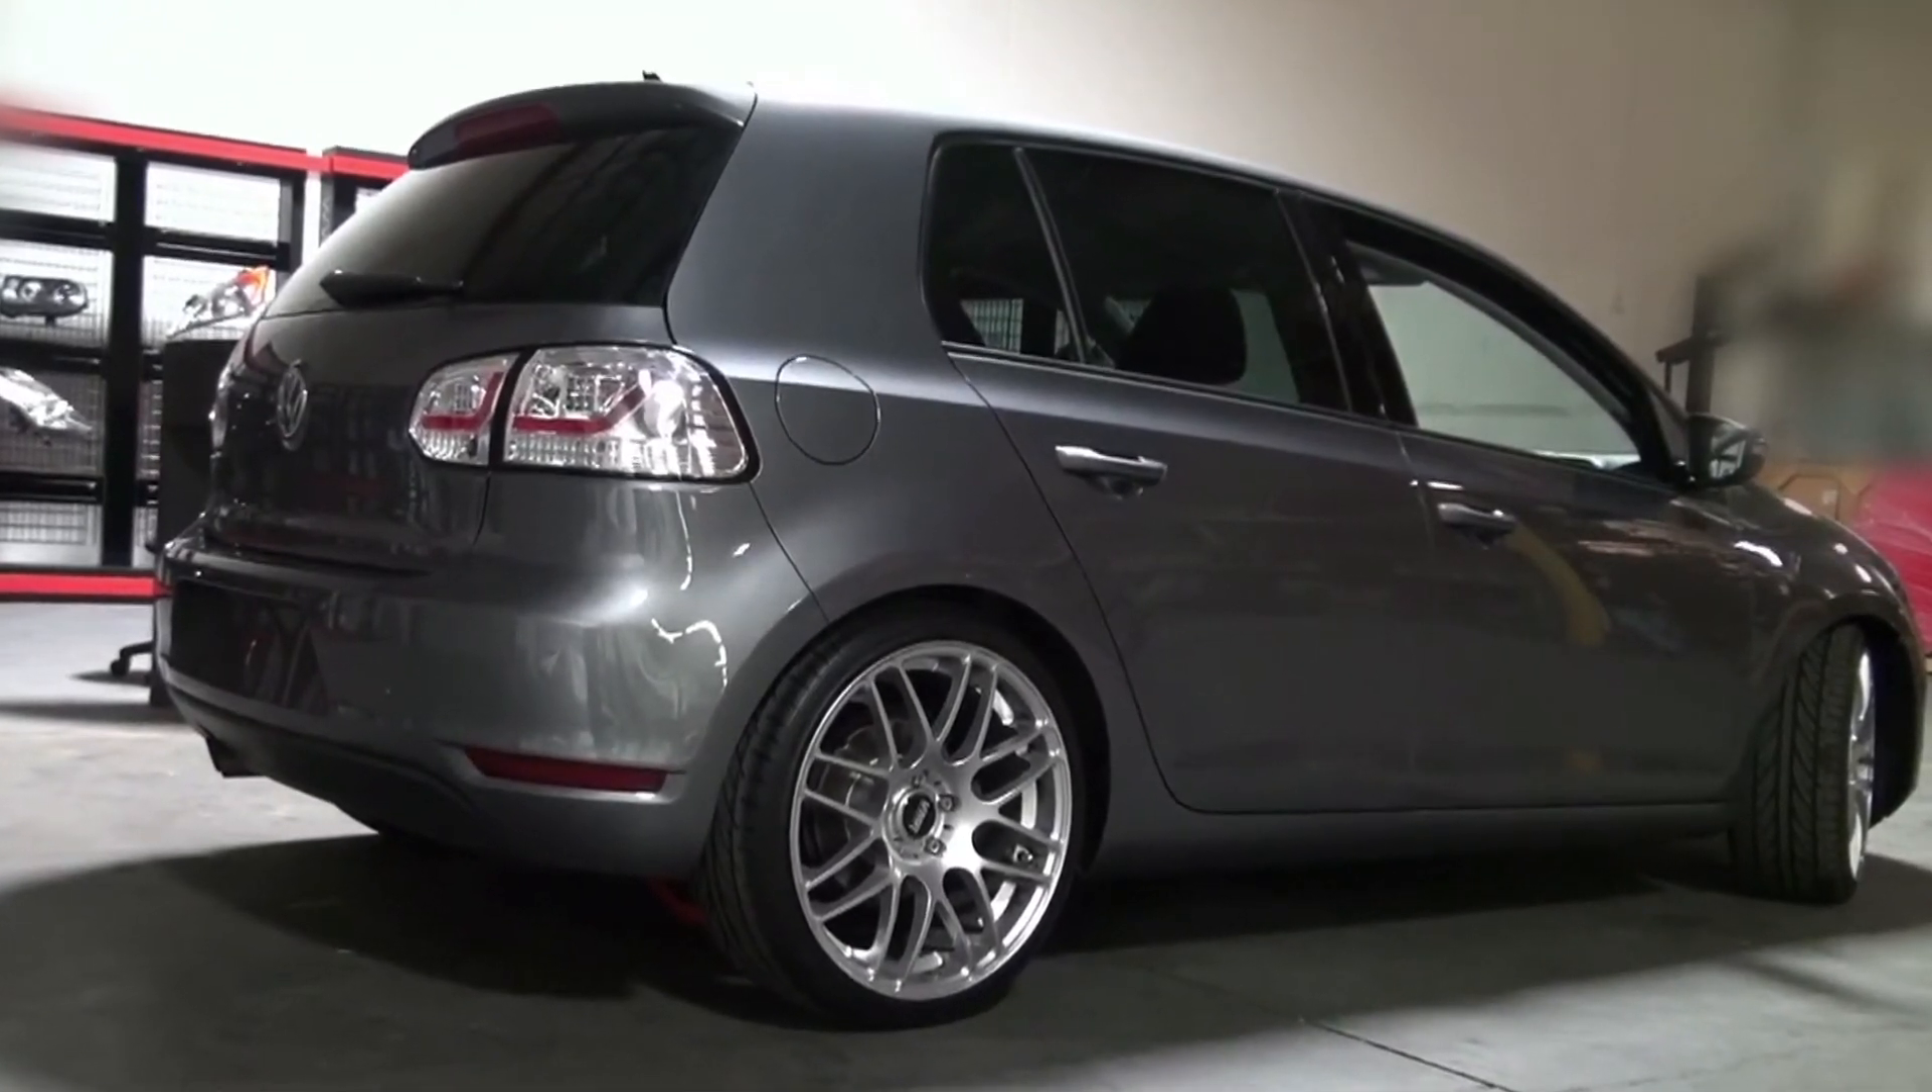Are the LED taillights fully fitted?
Yes.